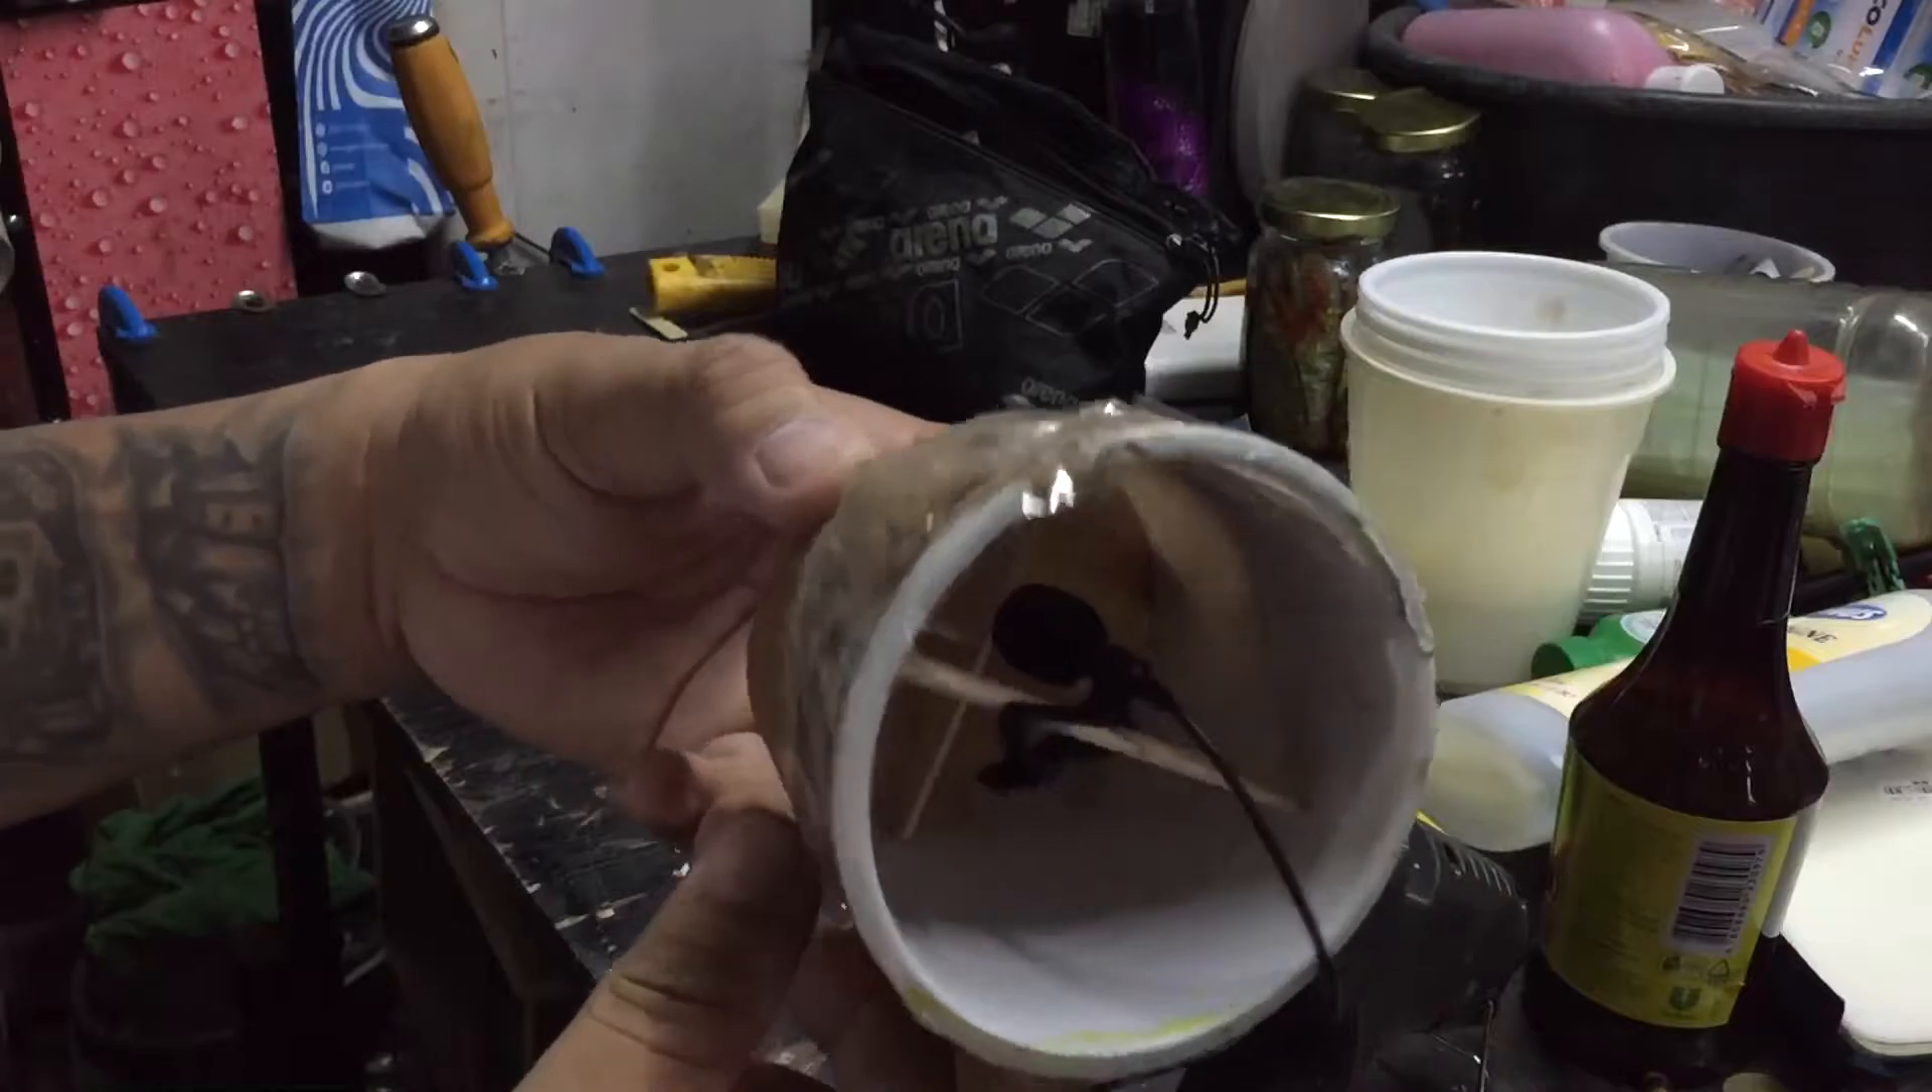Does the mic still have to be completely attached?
No.